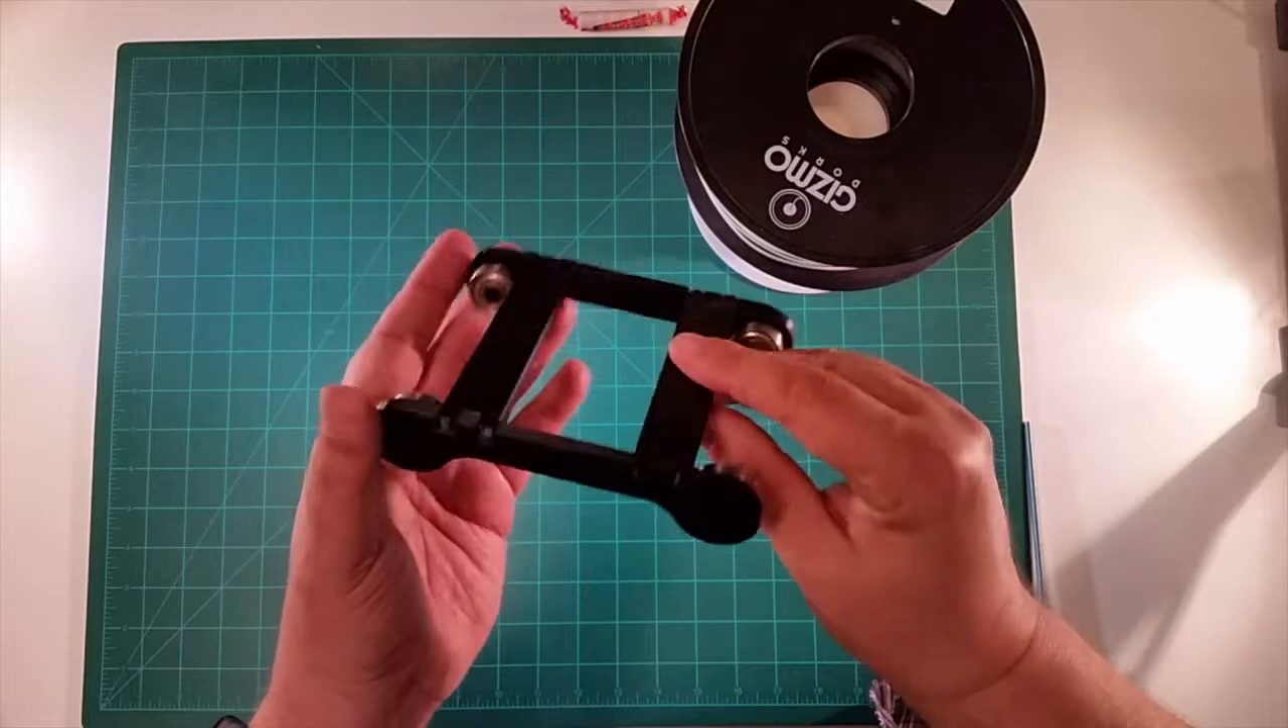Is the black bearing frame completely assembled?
Yes.